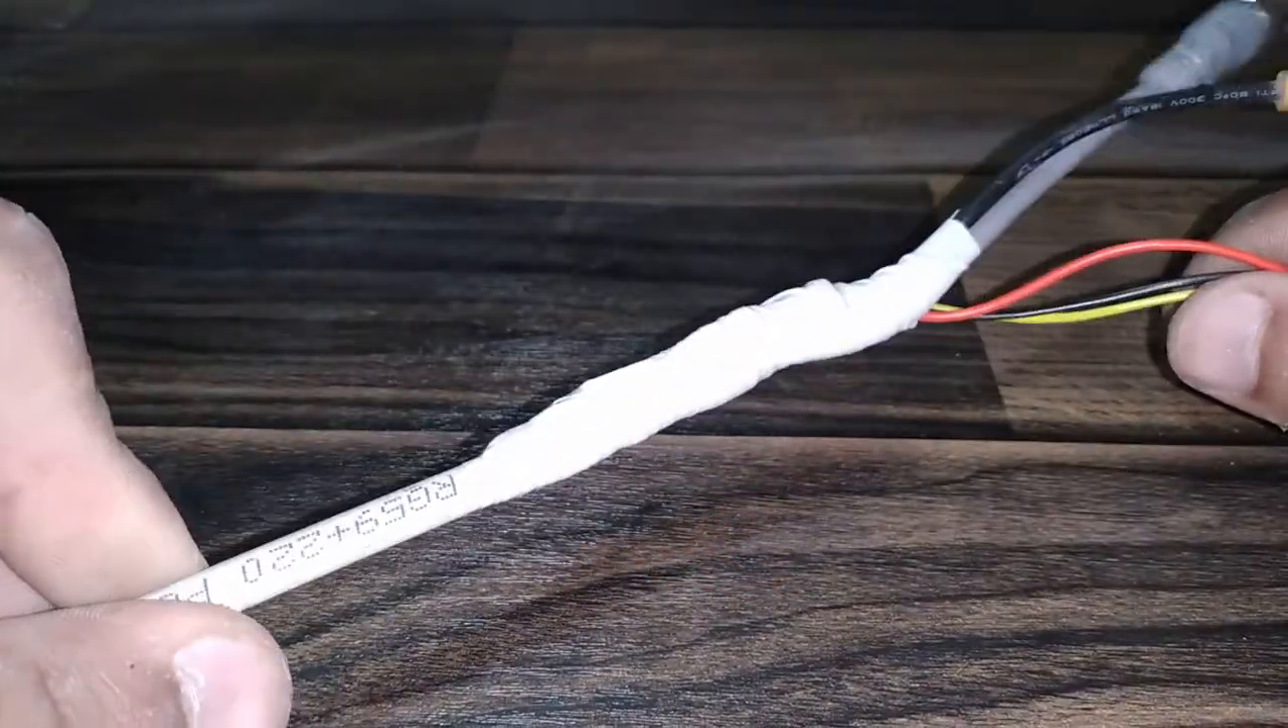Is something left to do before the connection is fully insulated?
No.